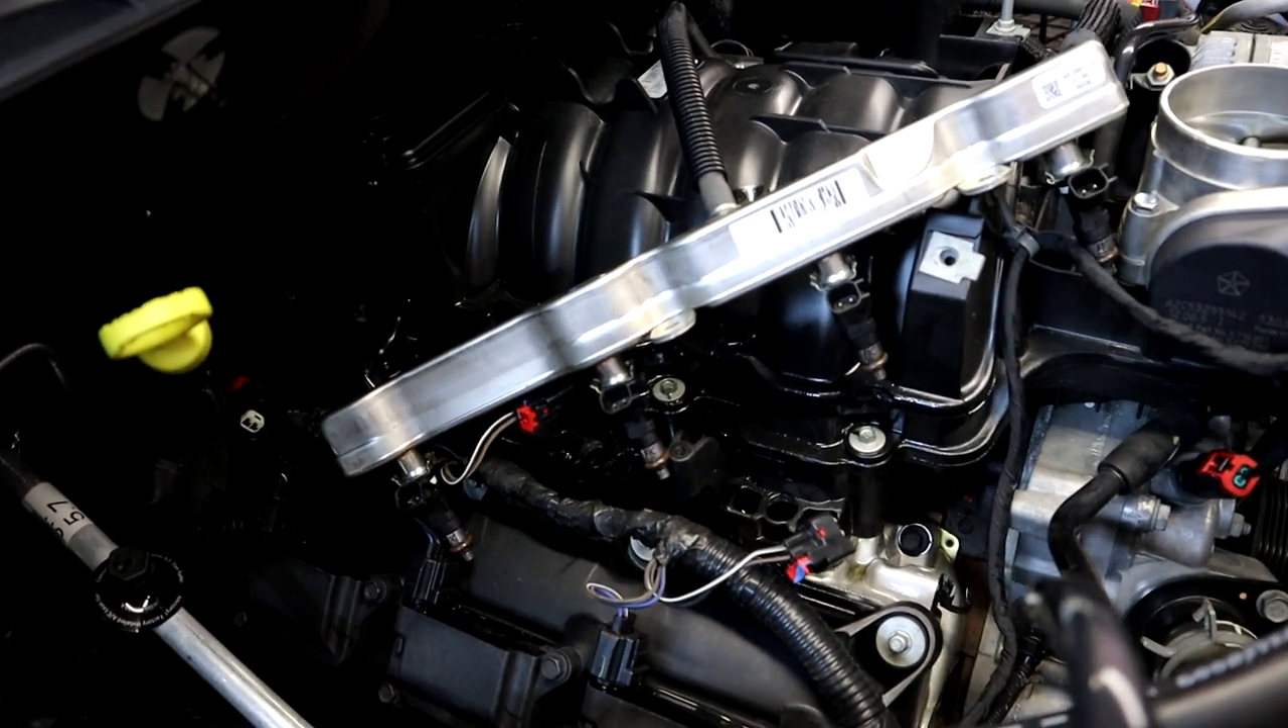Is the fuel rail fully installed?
No.